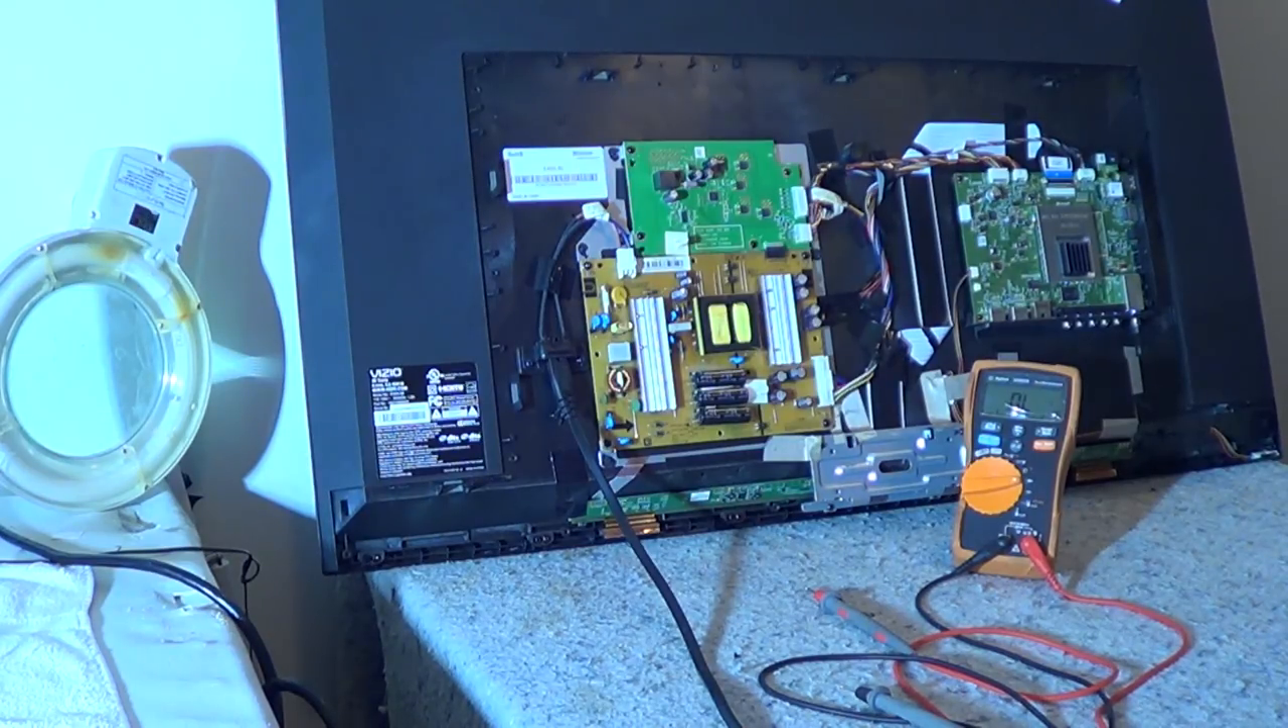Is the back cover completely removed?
Yes.